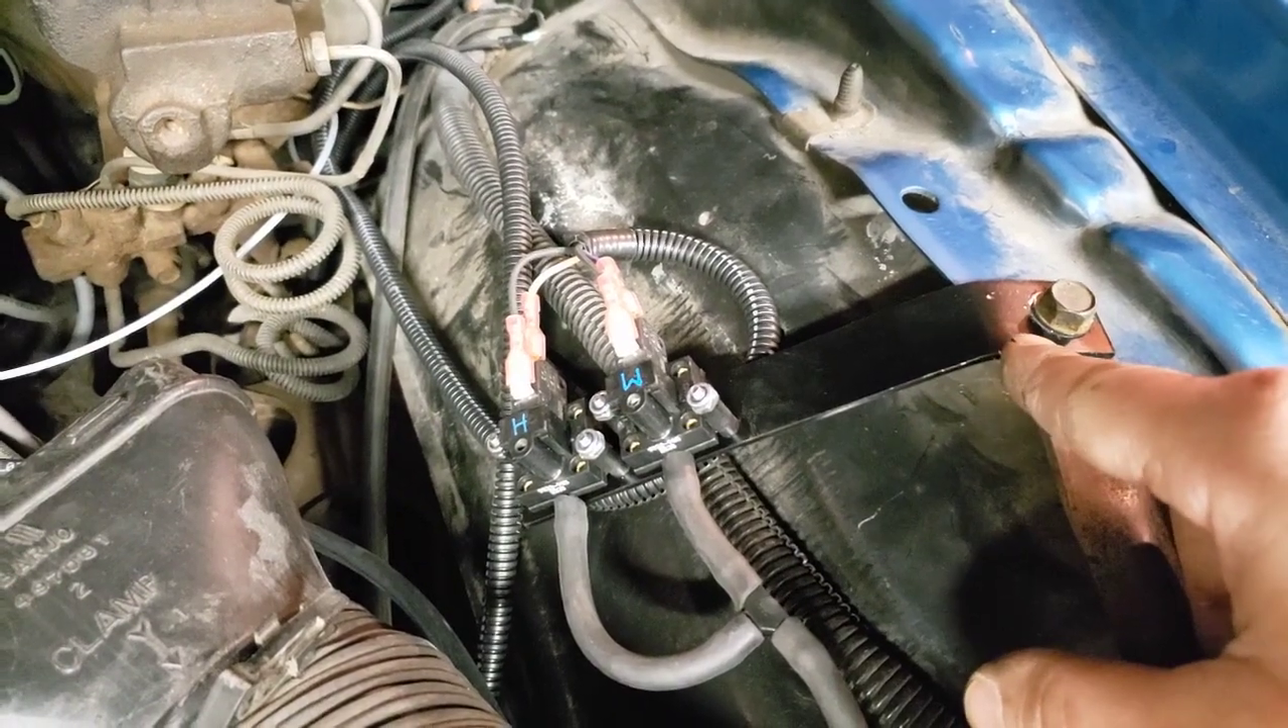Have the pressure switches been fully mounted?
Yes.